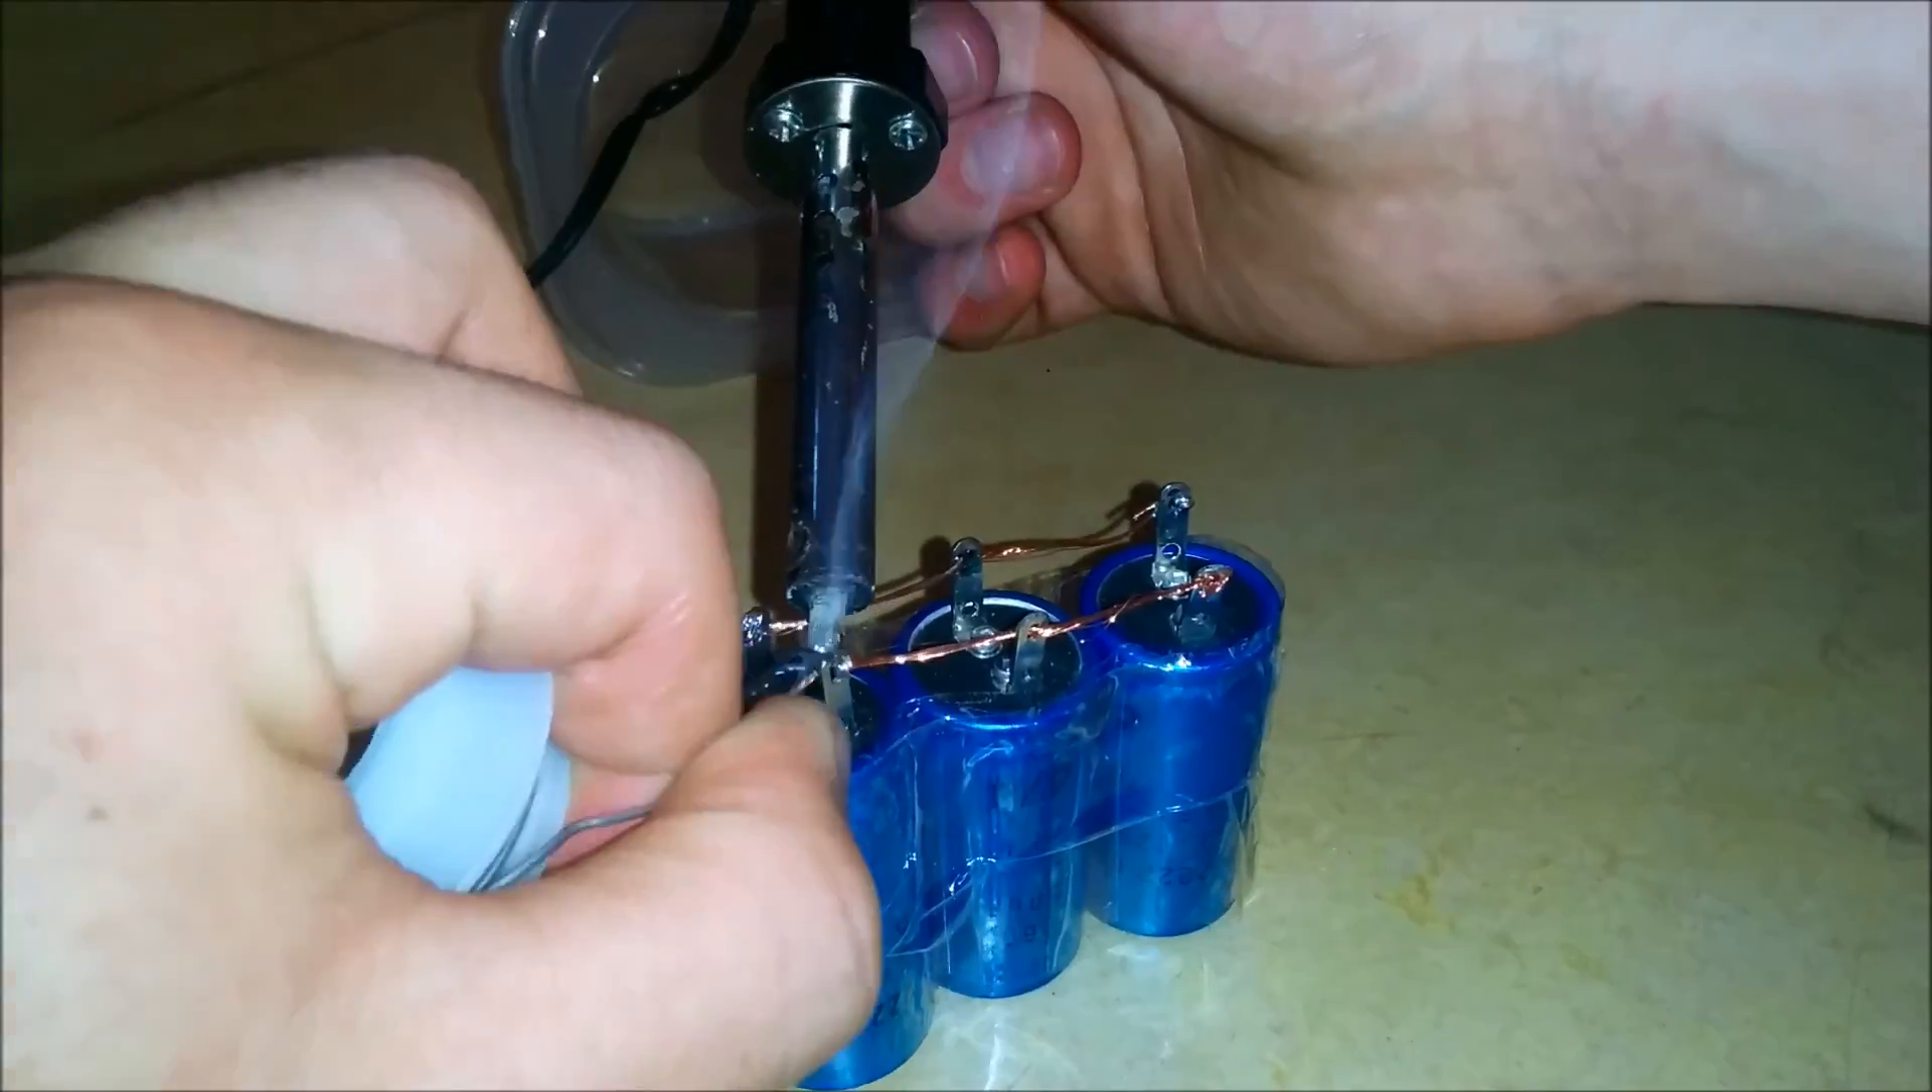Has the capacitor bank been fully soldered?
No.